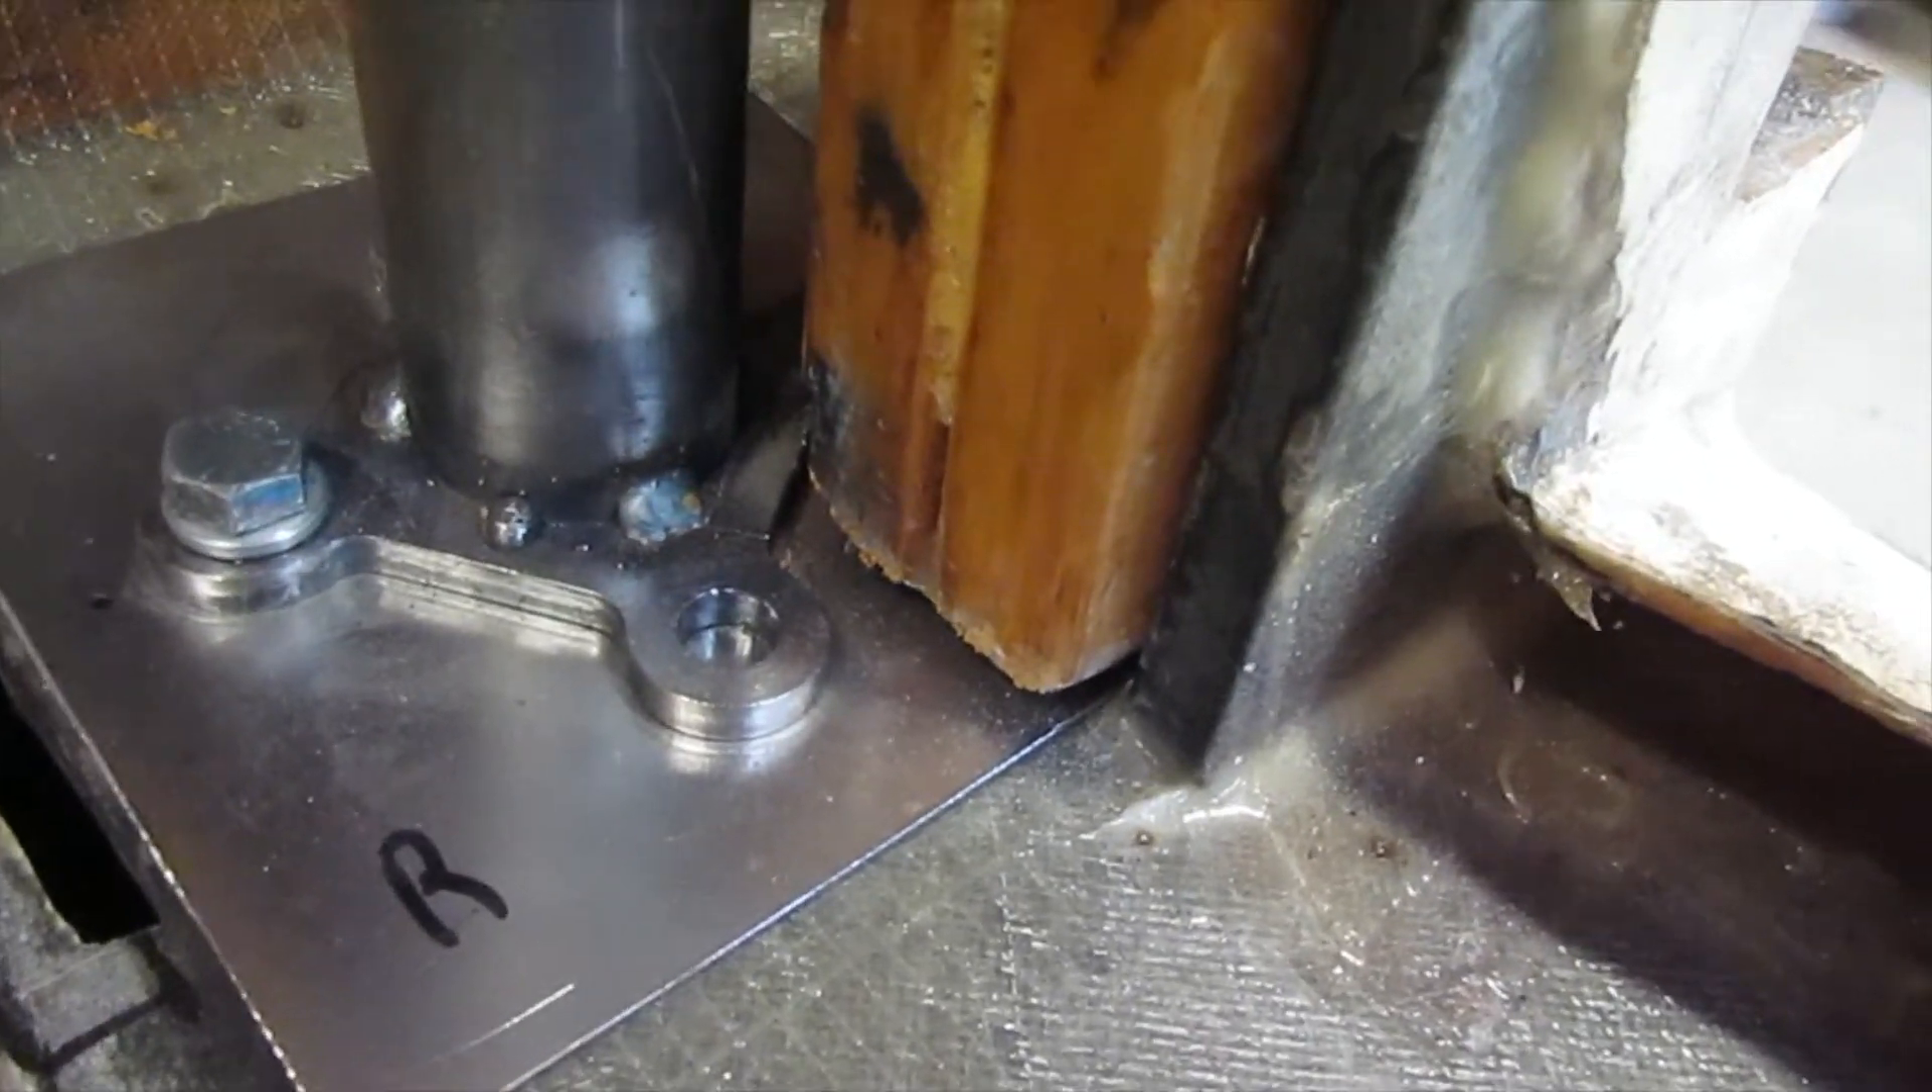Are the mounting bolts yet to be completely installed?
Yes.